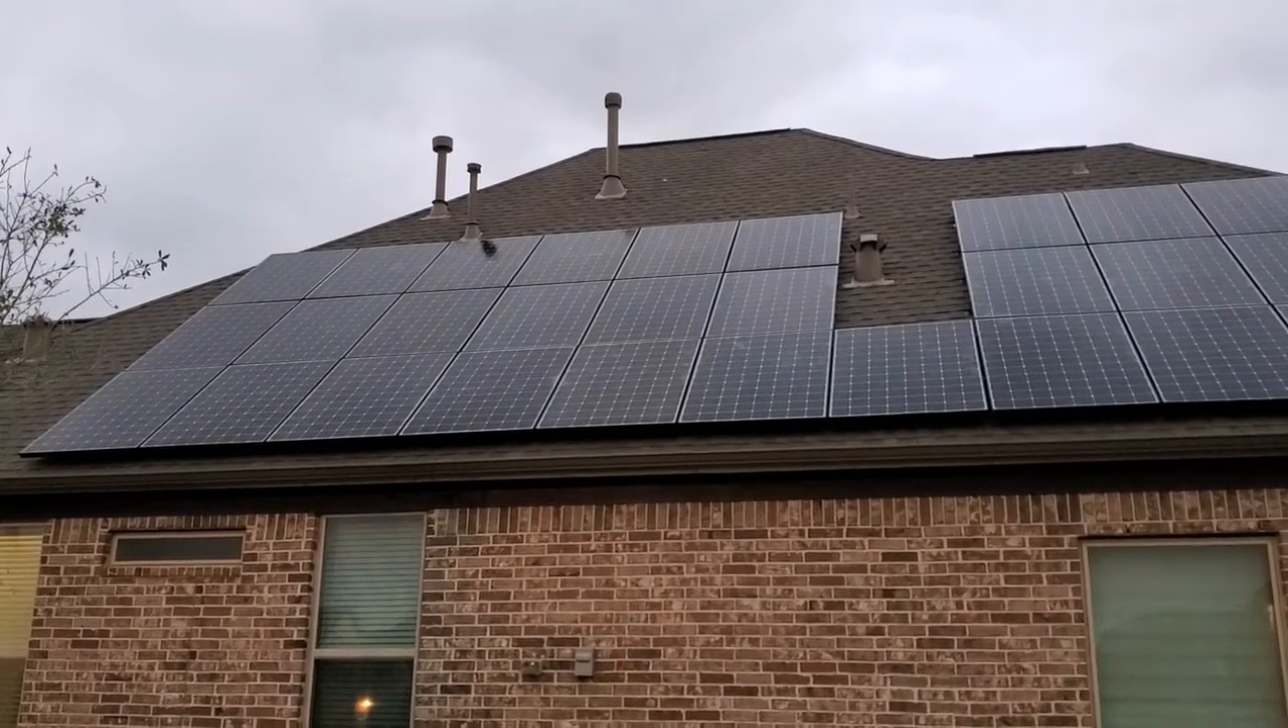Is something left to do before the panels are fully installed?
No.